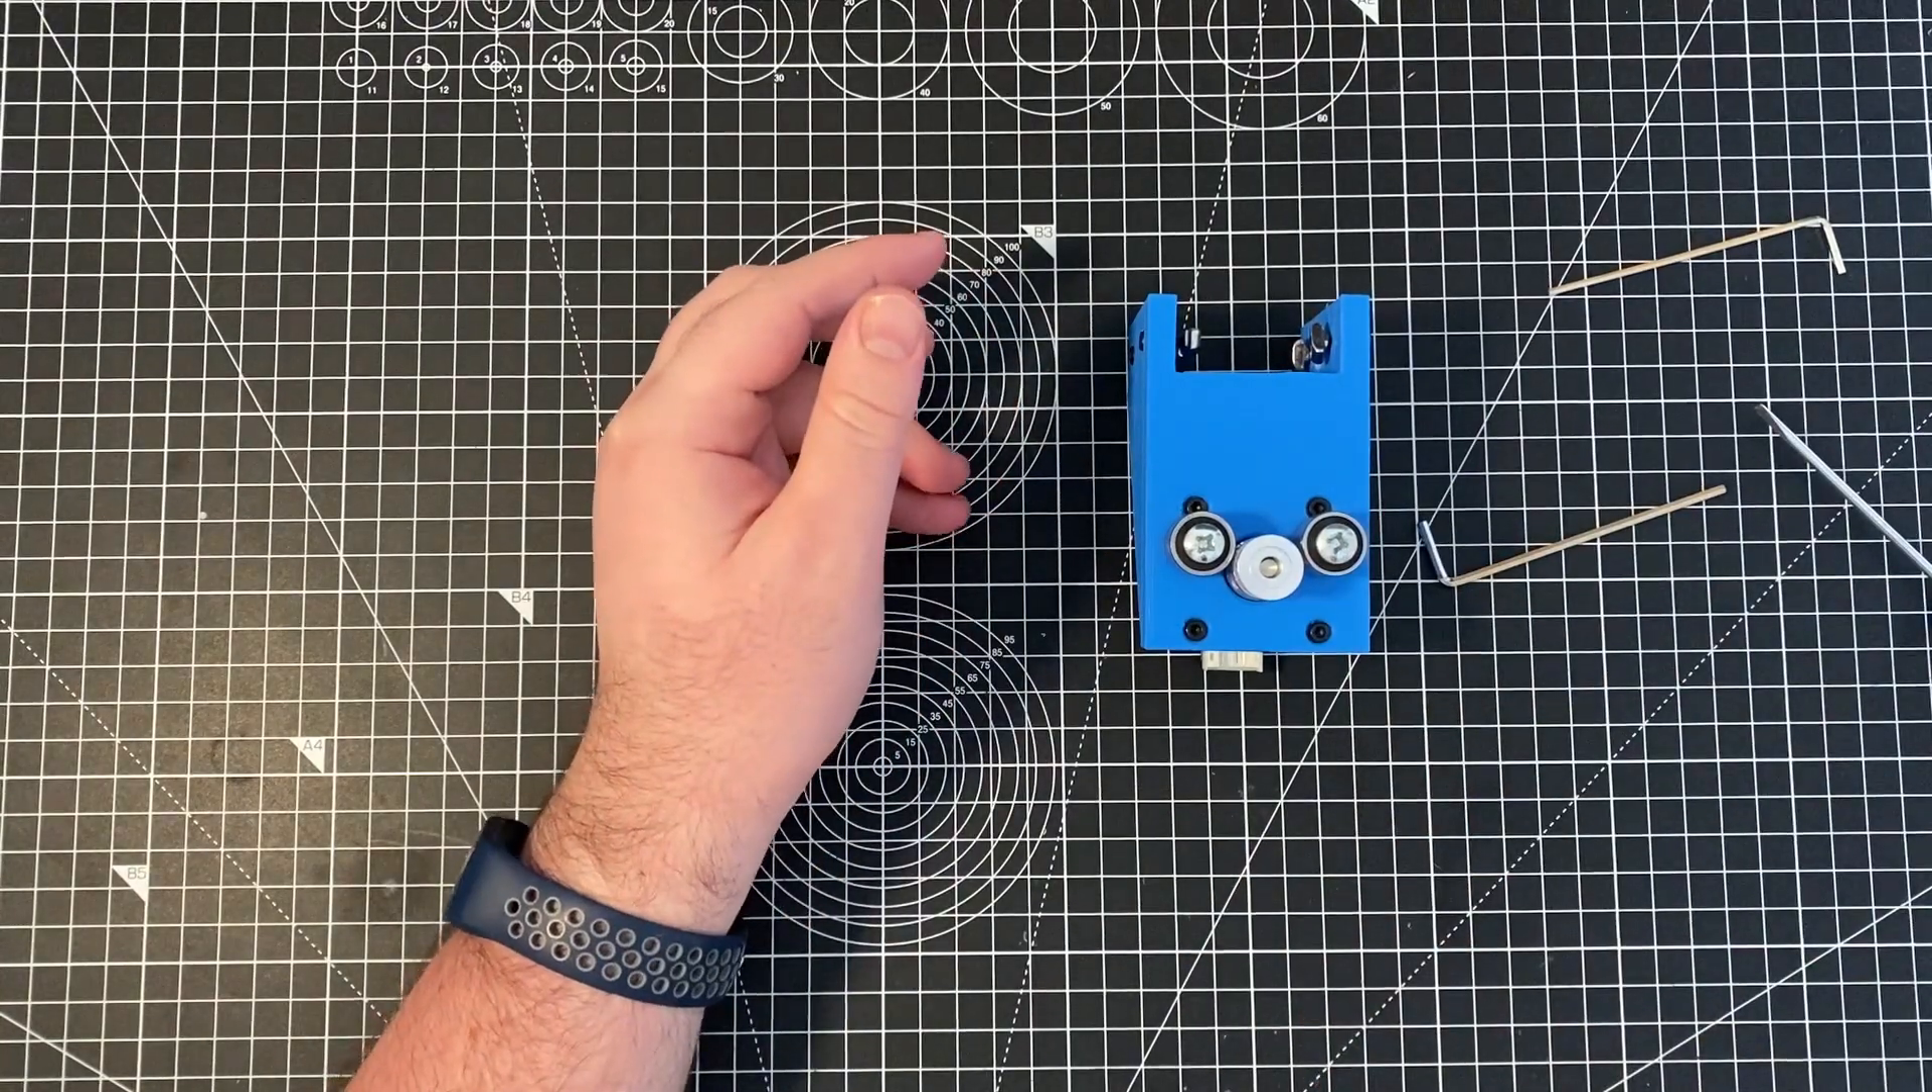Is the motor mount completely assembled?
Yes.